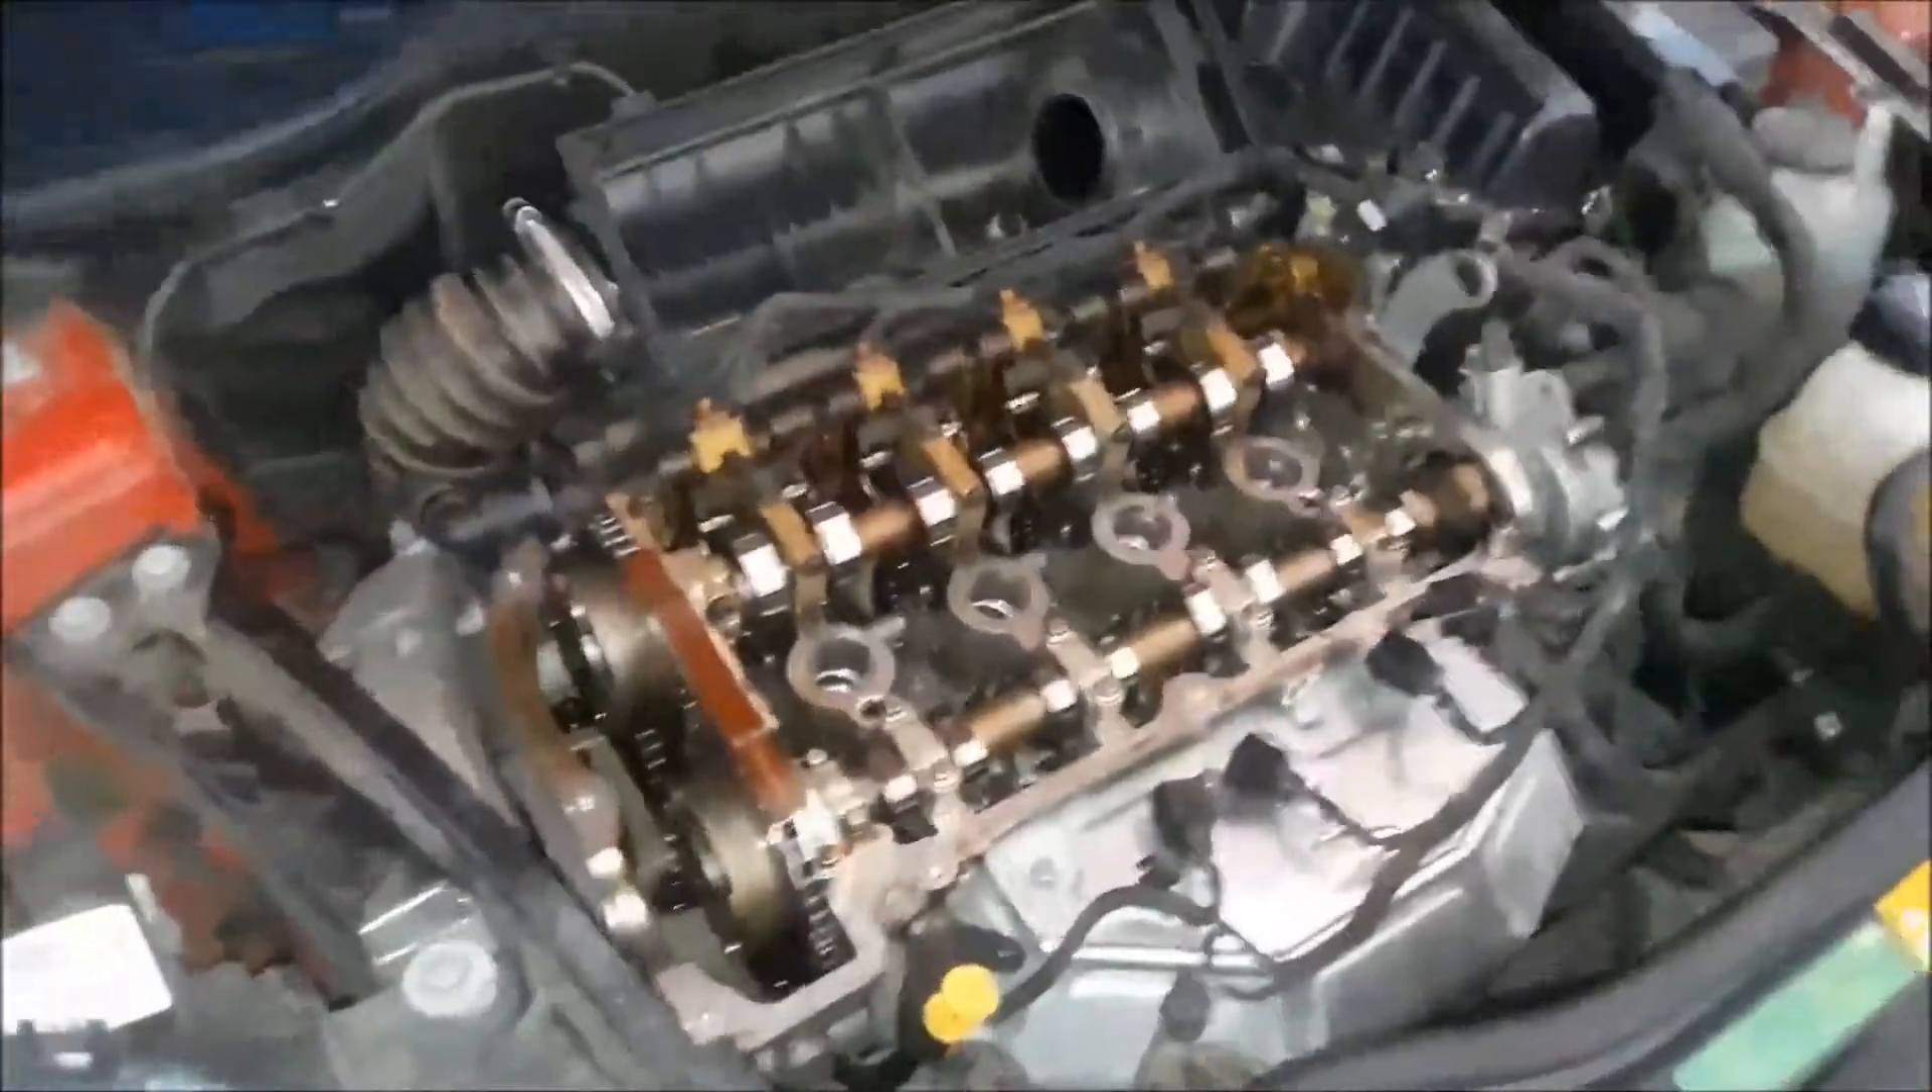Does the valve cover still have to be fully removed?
No.